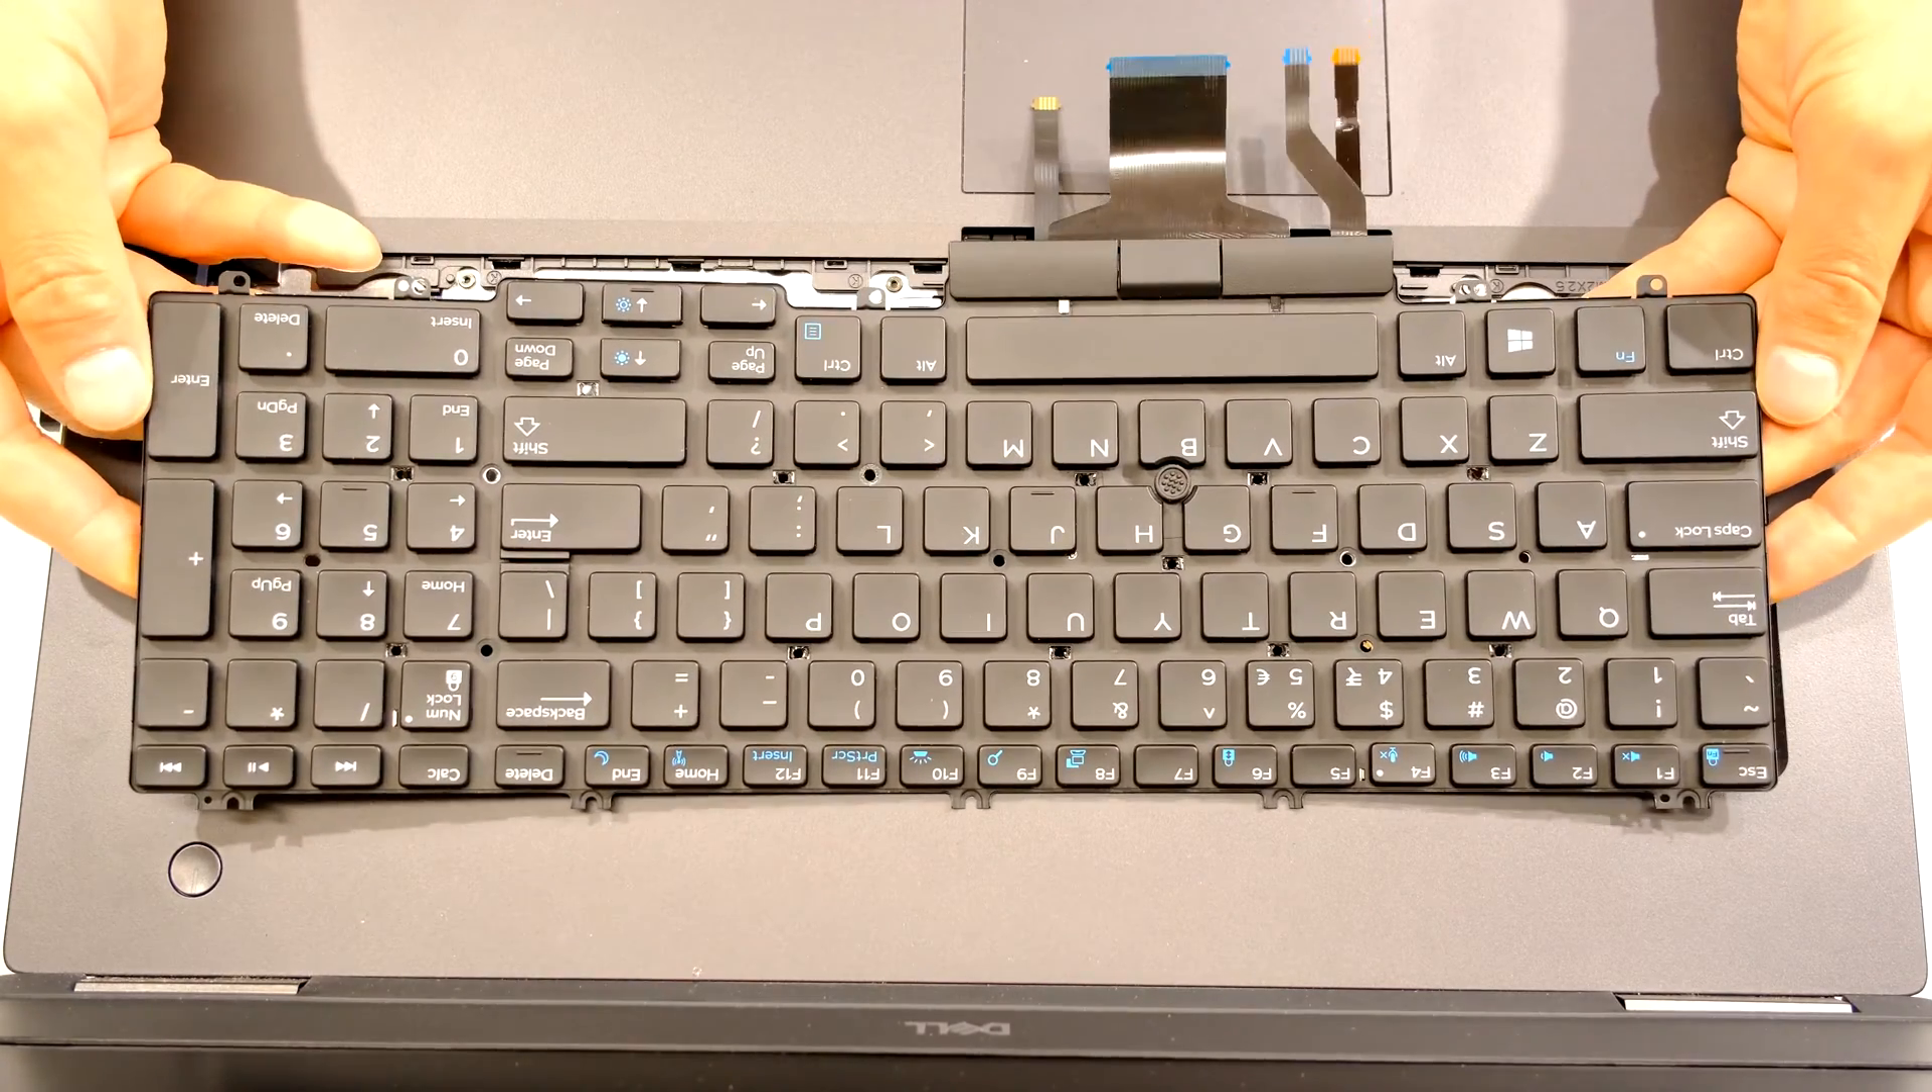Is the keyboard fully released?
Yes.